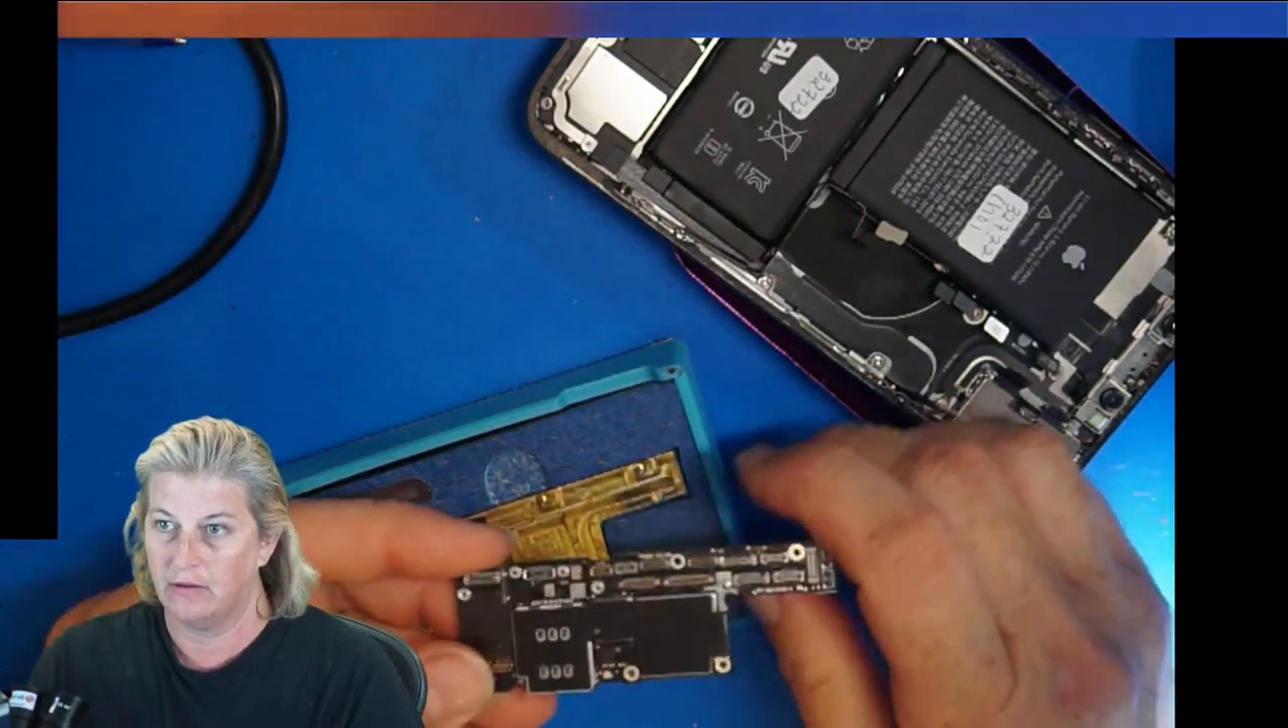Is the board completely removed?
Yes.